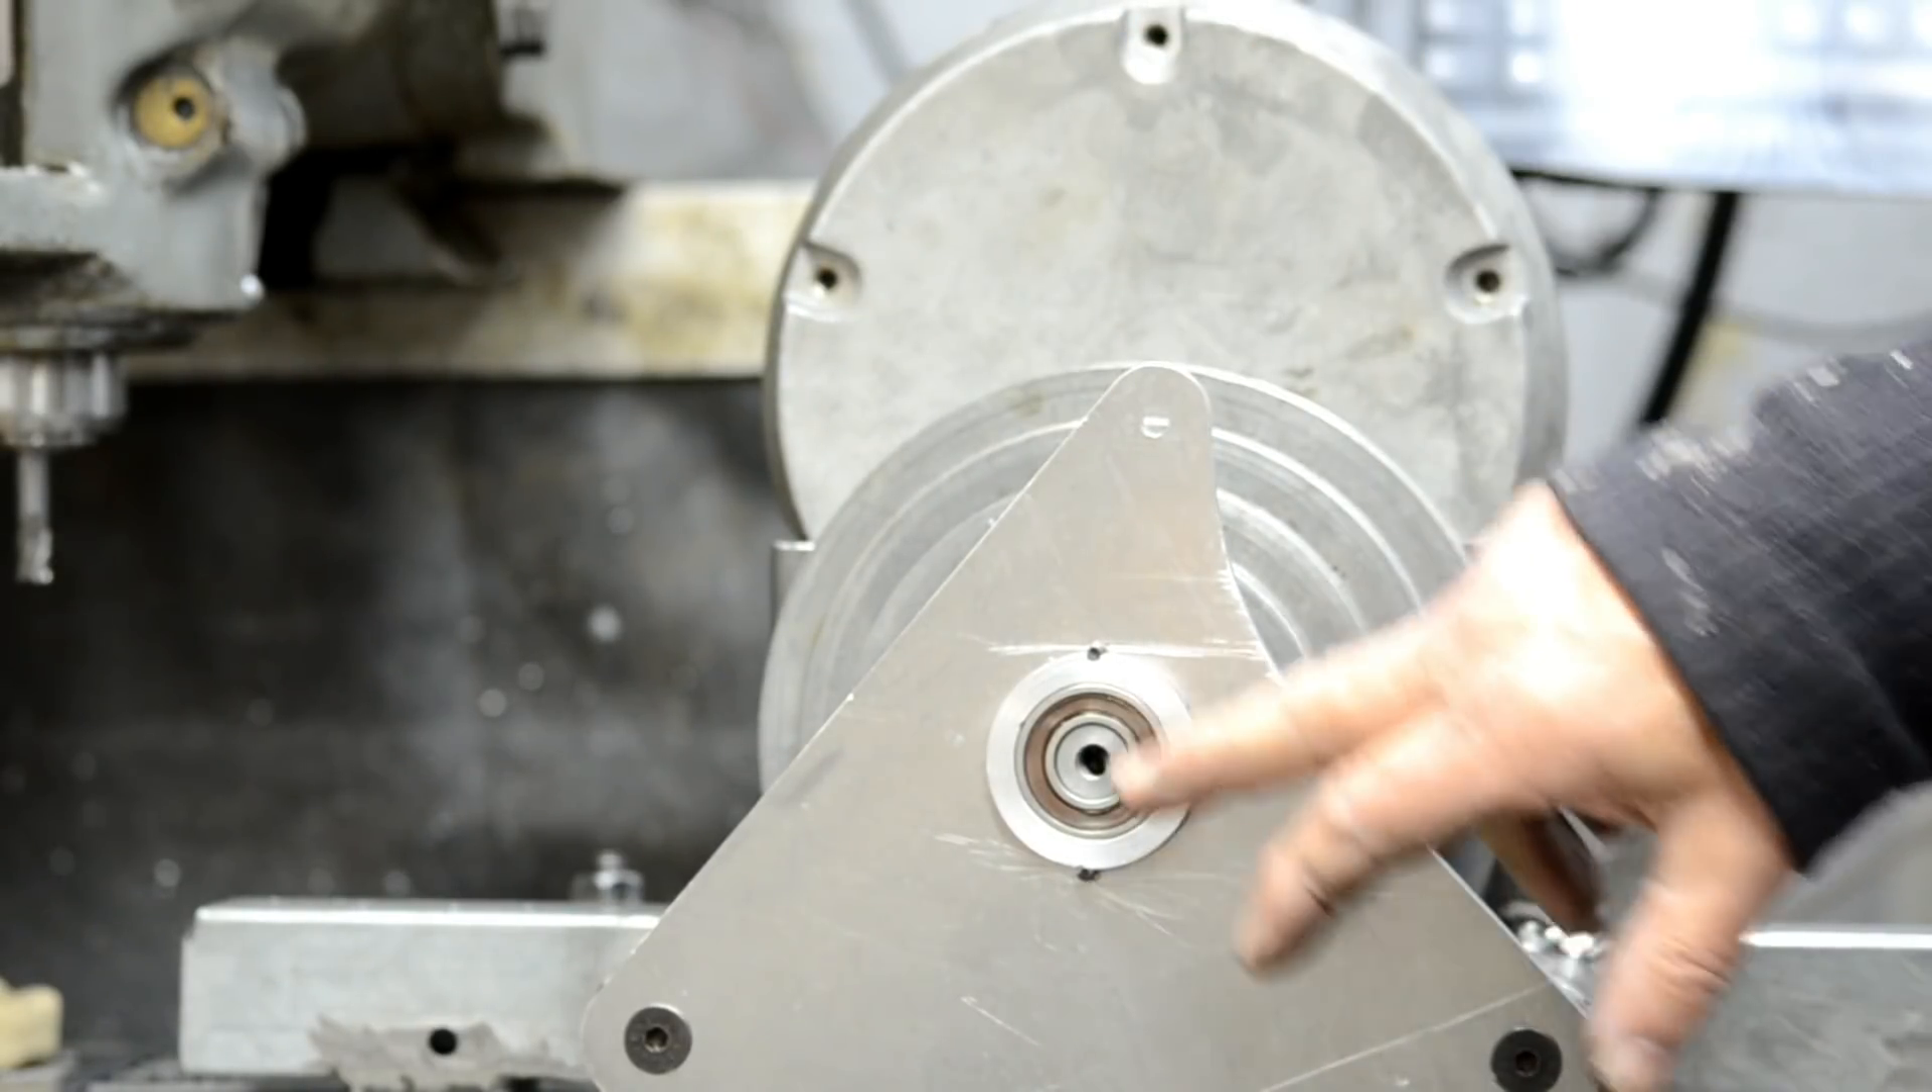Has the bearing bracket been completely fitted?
Yes.